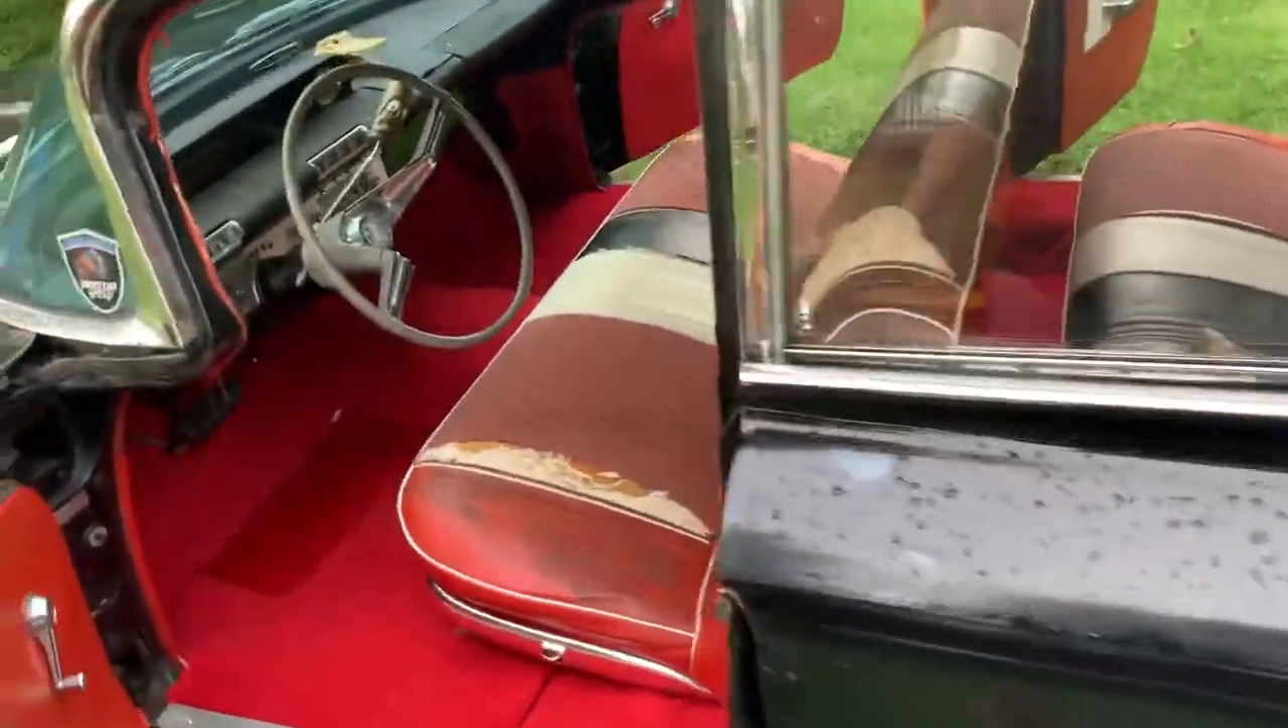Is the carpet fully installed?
Yes.